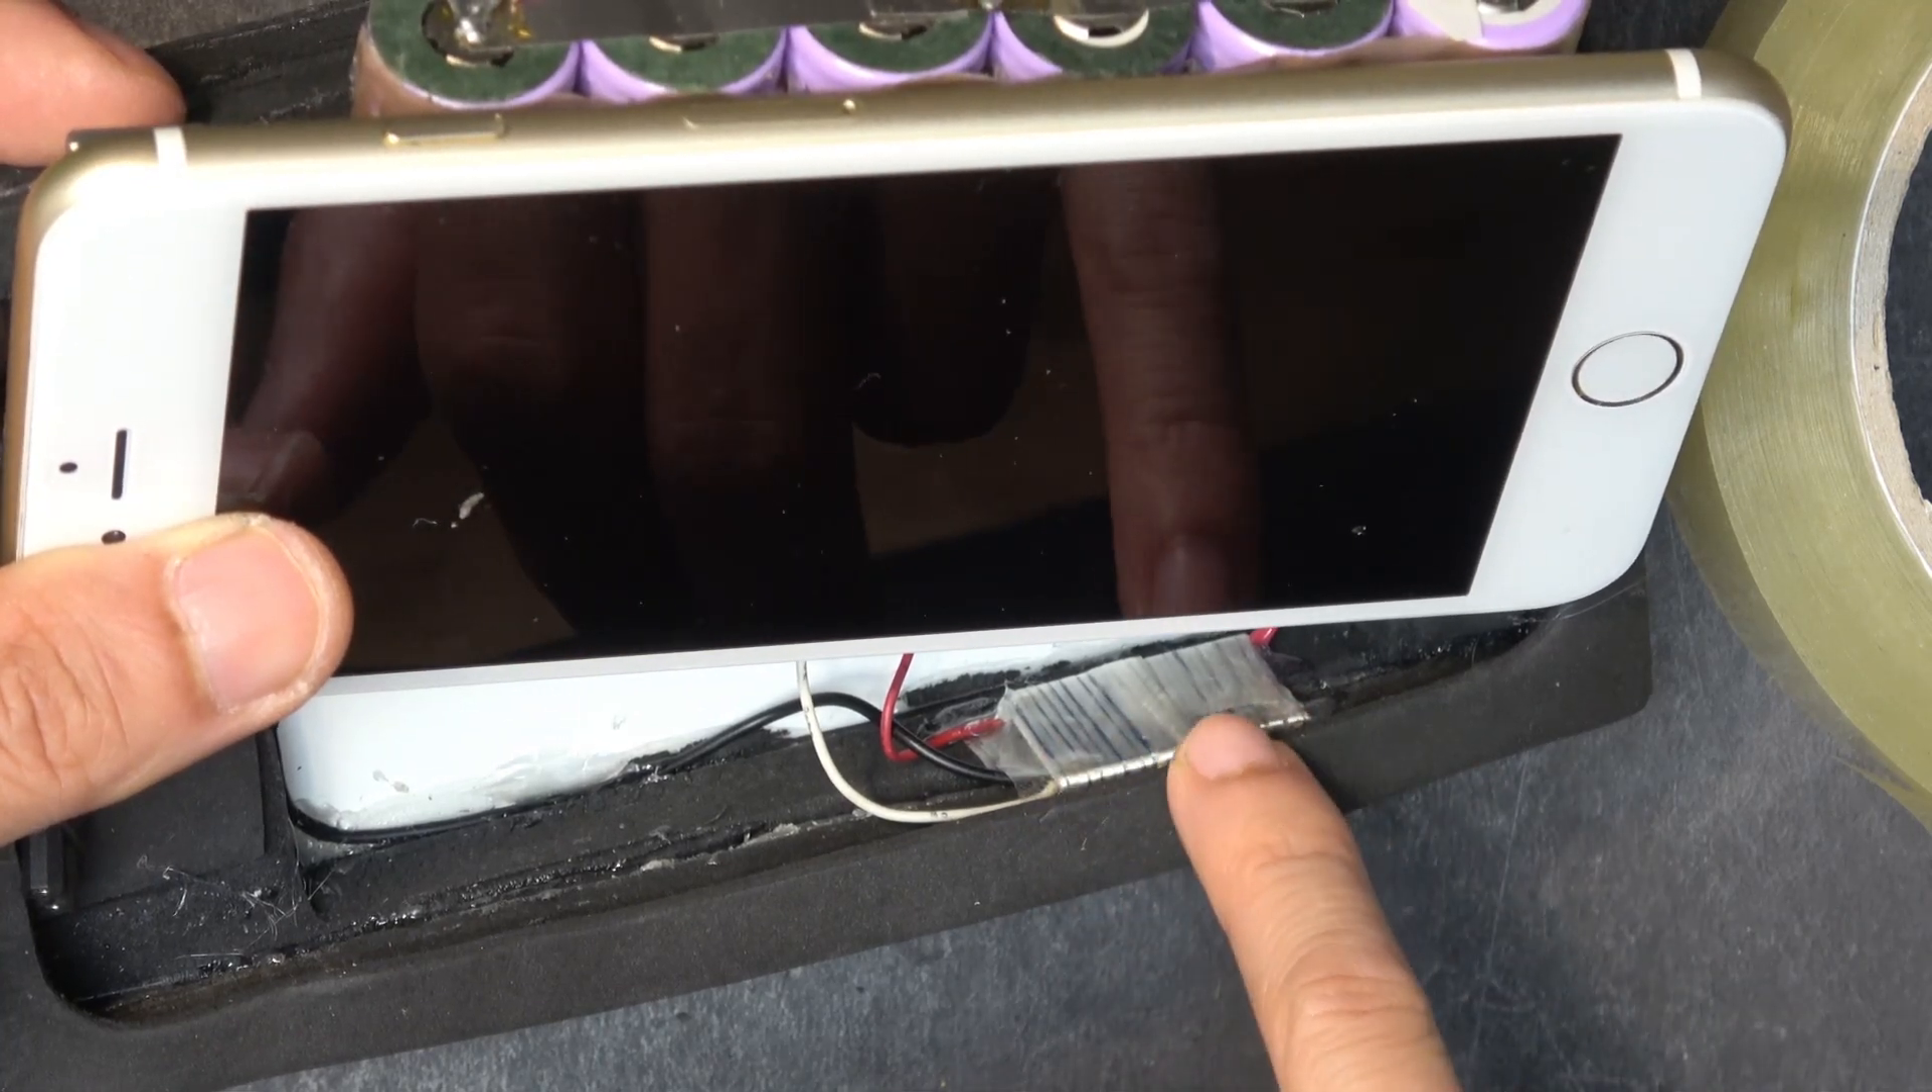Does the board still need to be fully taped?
No.